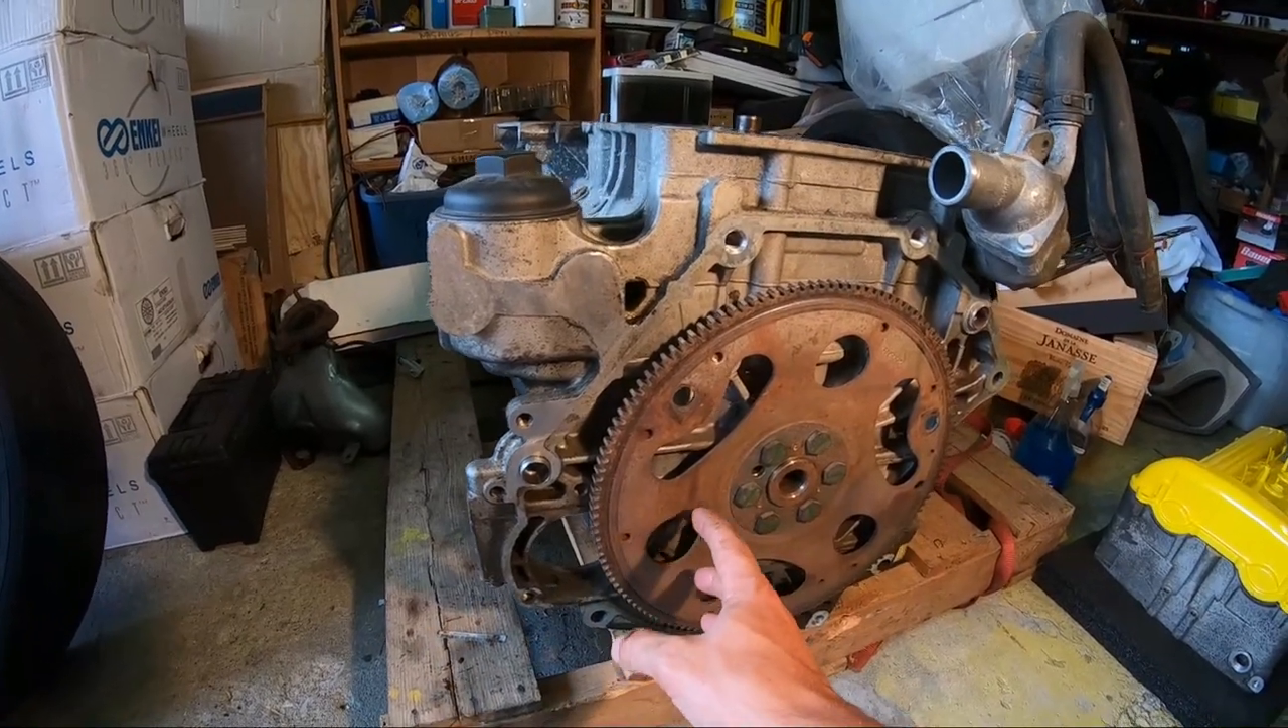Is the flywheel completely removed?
No.